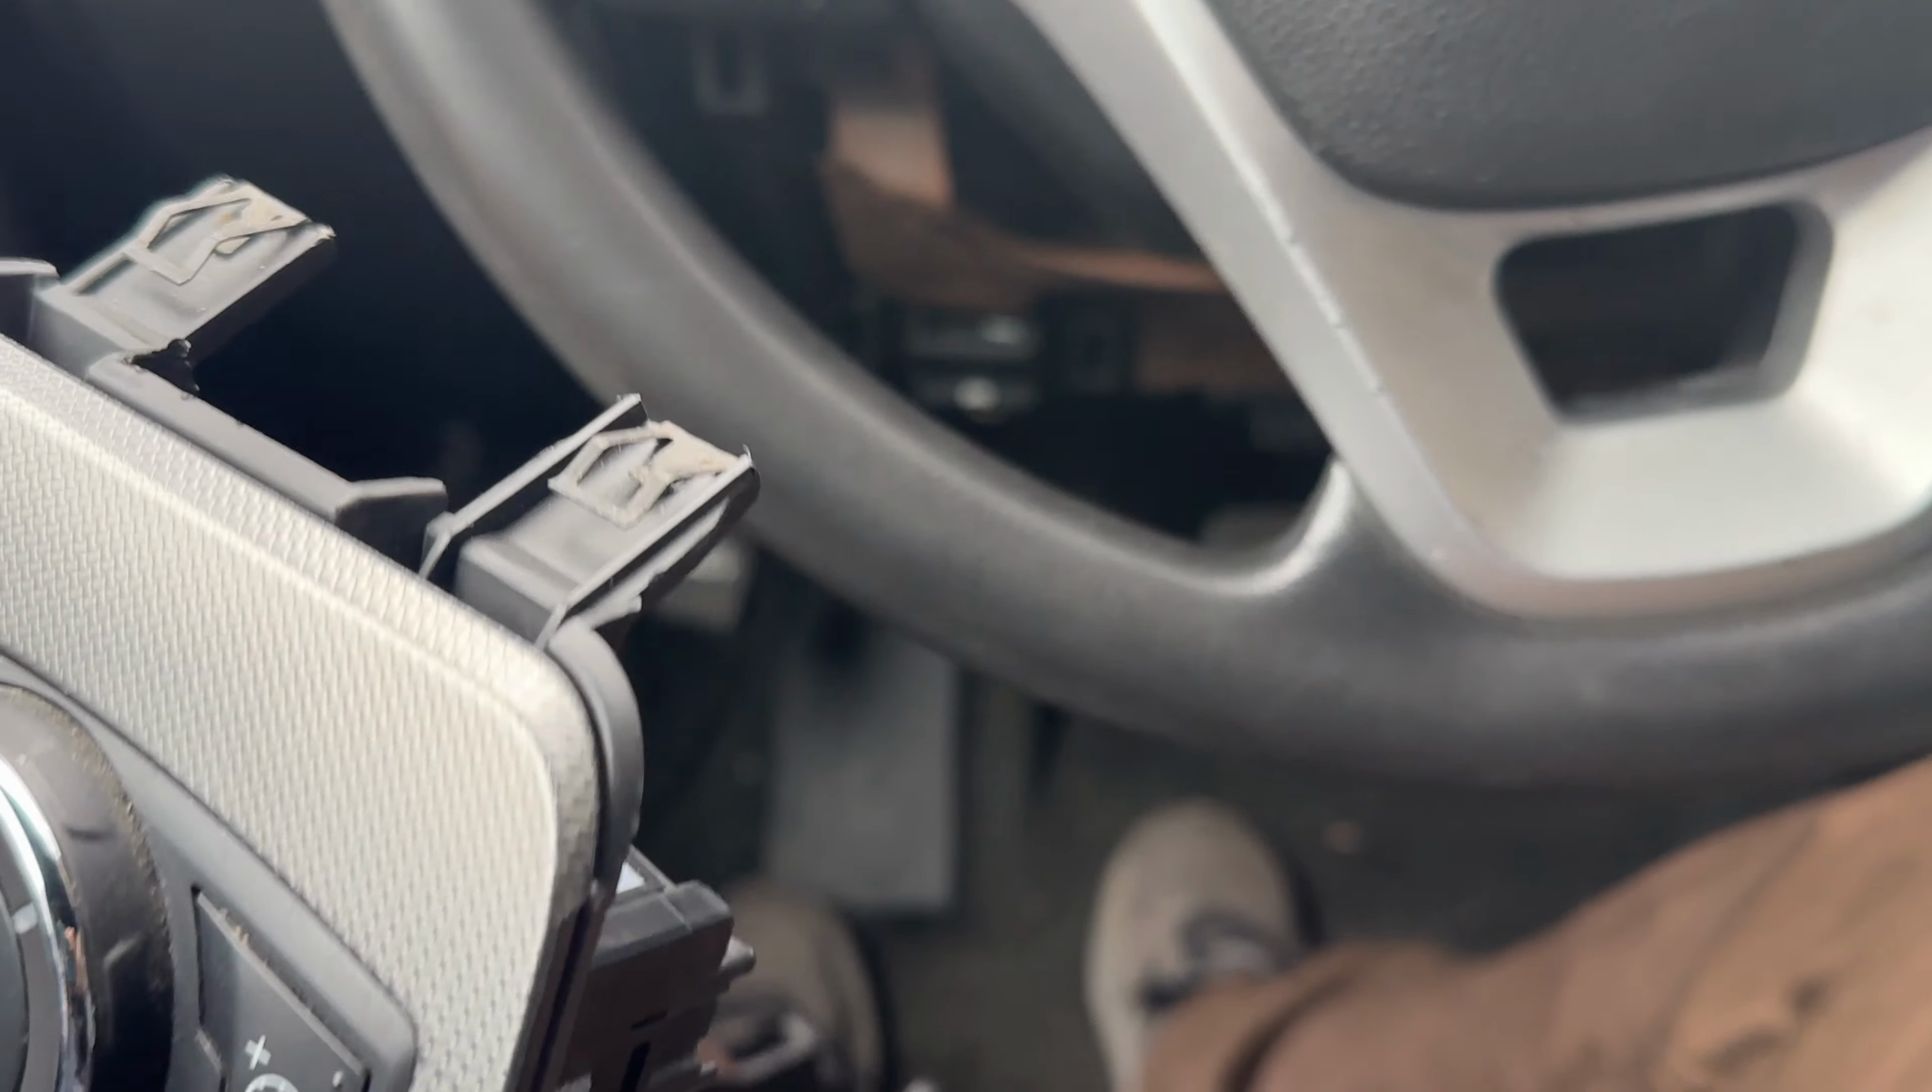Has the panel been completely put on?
No.